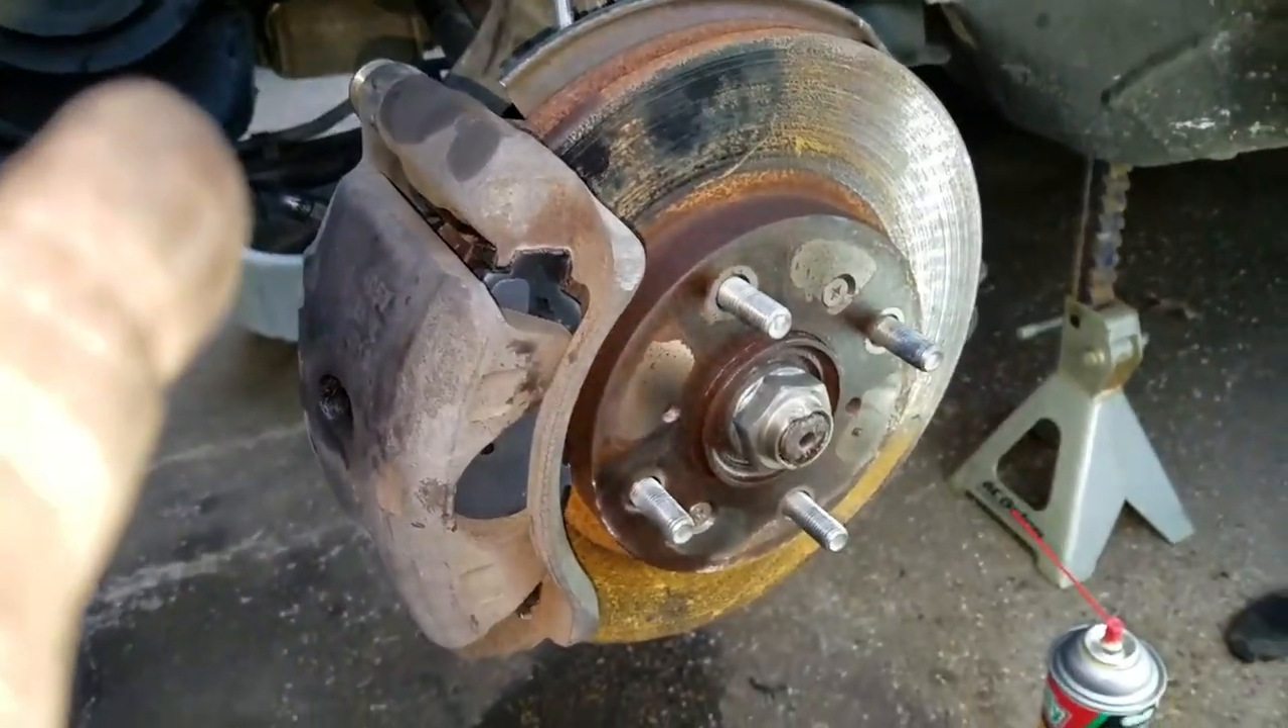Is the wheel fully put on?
No.